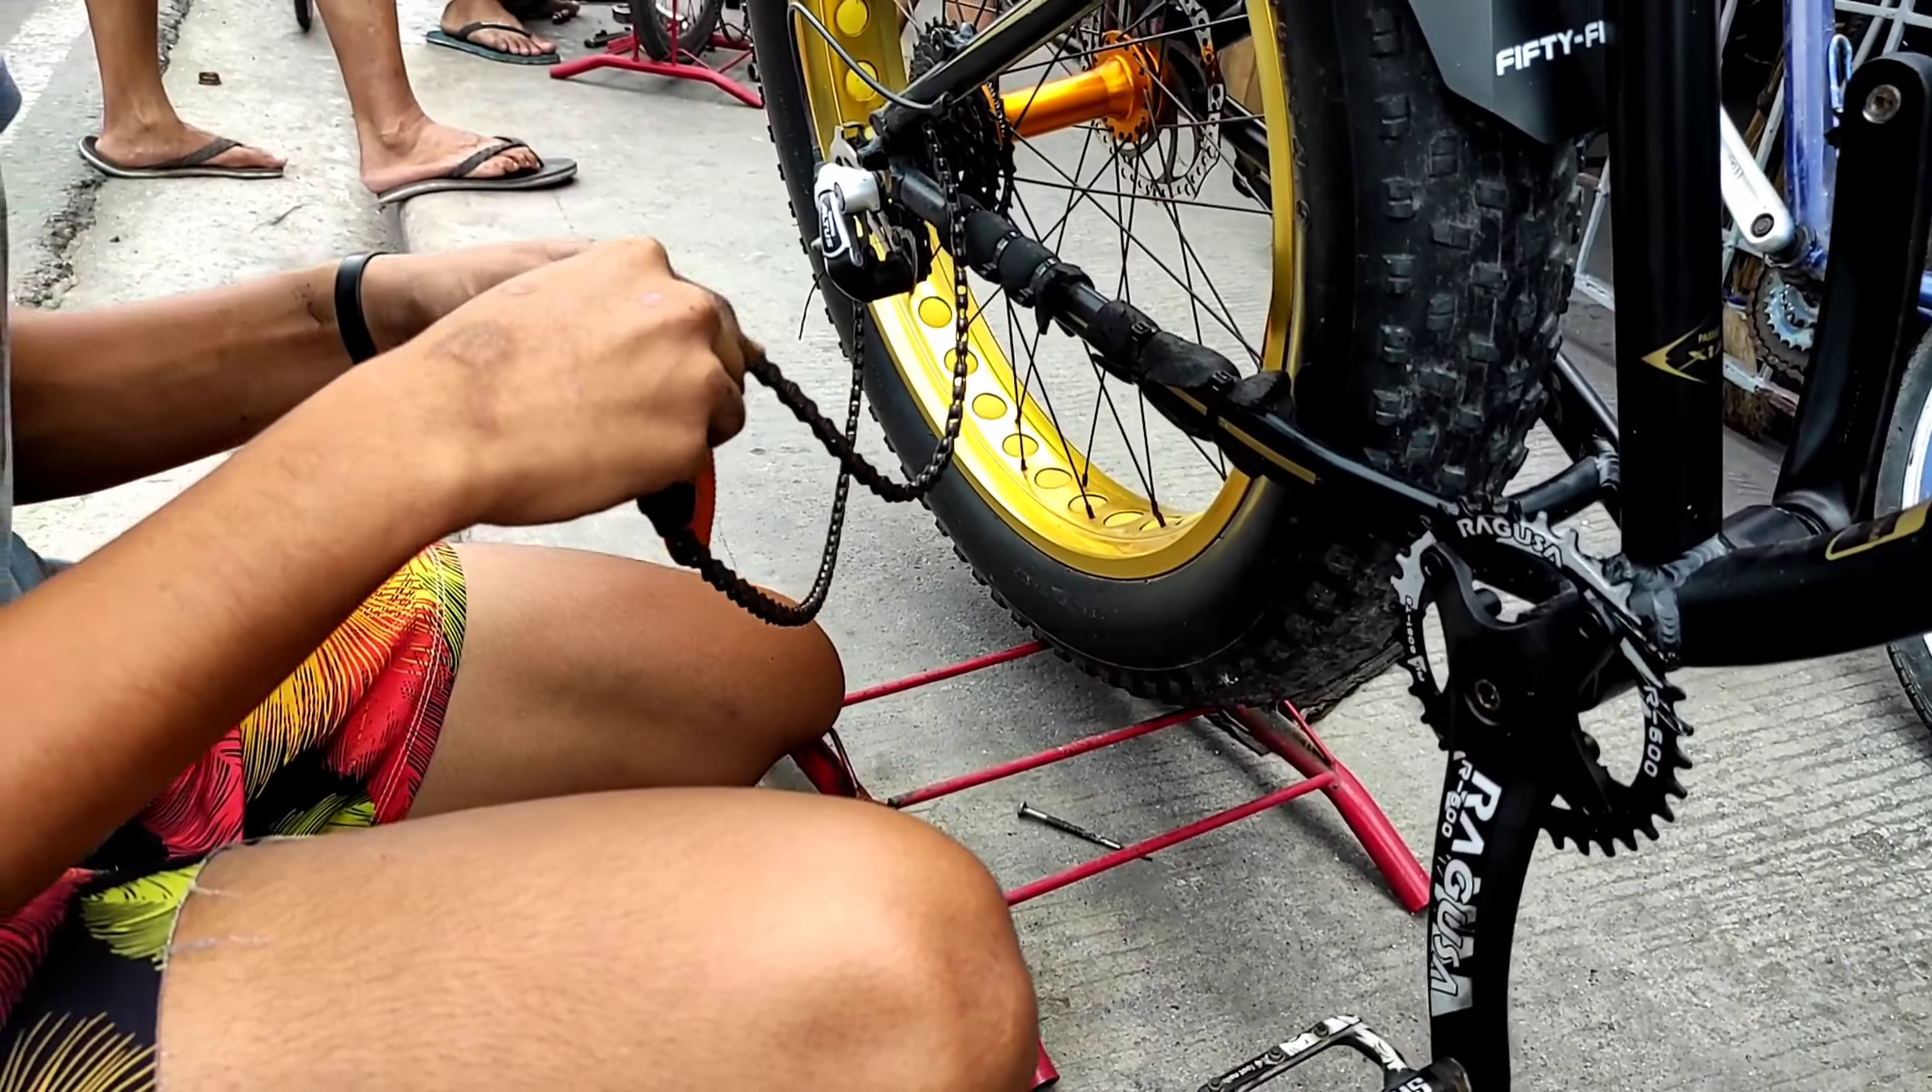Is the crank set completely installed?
Yes.